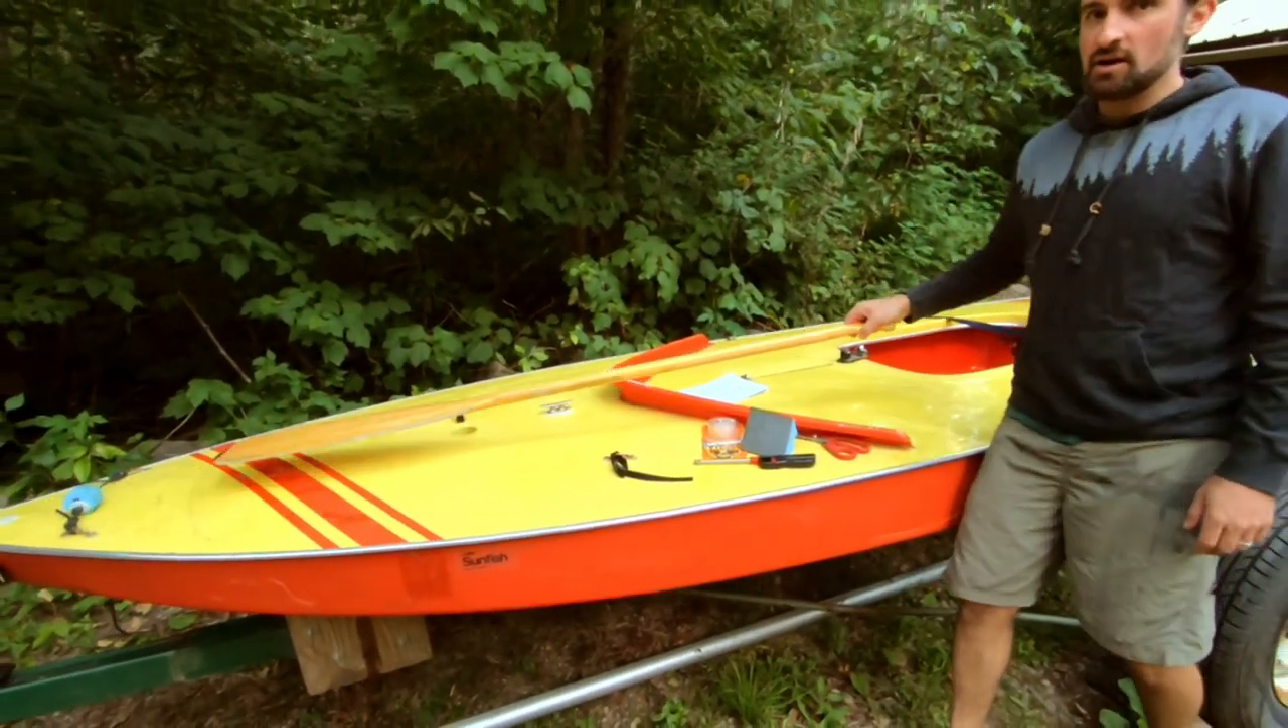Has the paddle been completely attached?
No.